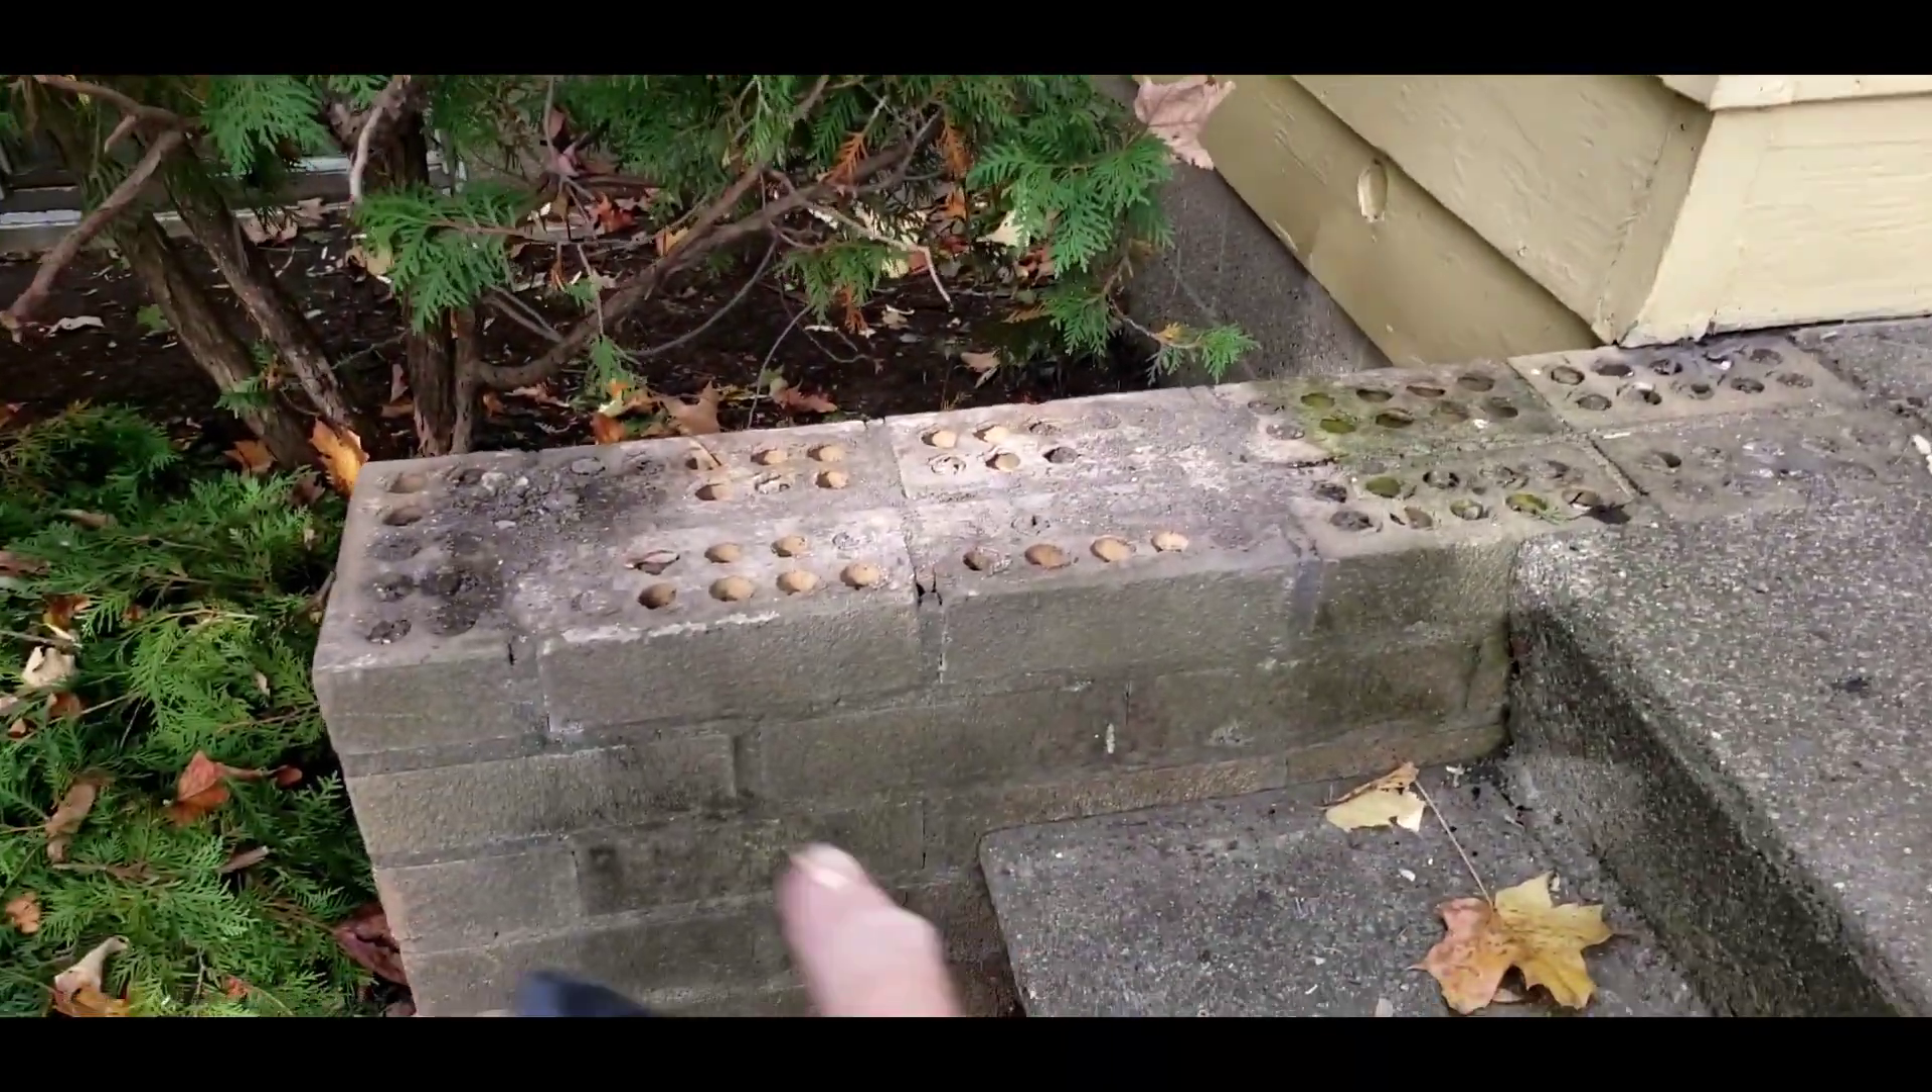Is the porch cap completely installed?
No.